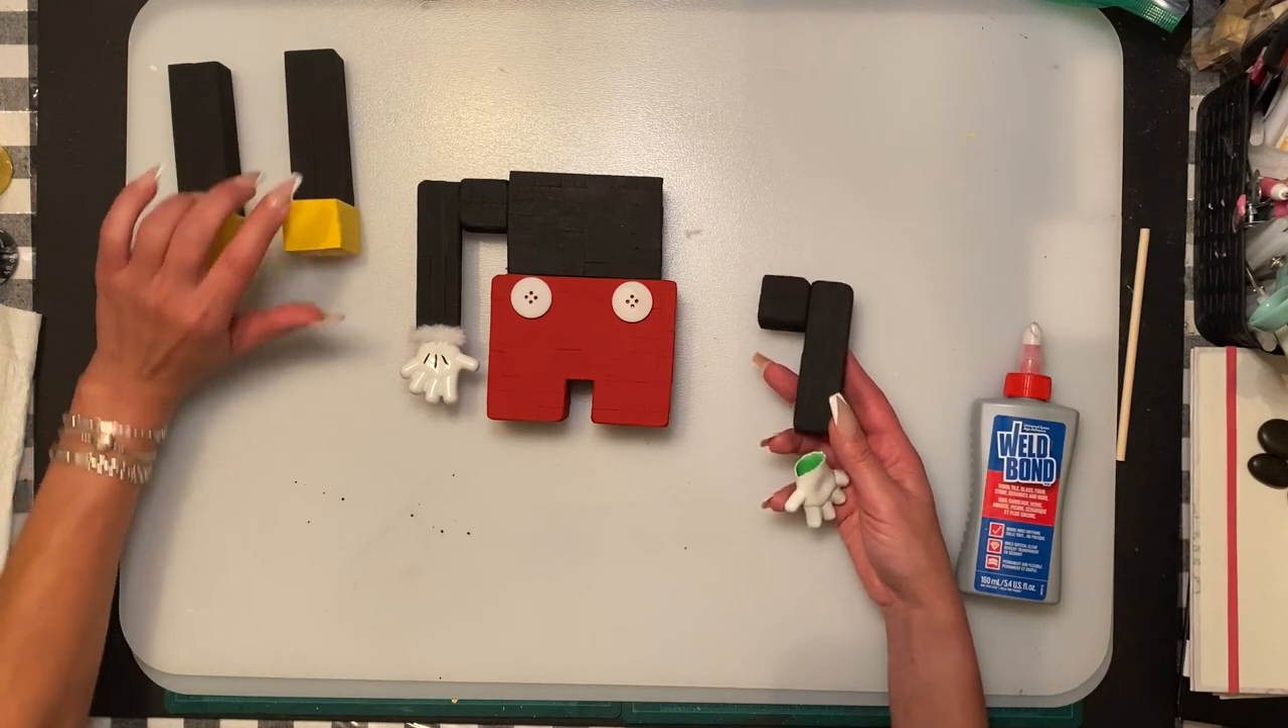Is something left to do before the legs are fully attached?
Yes.